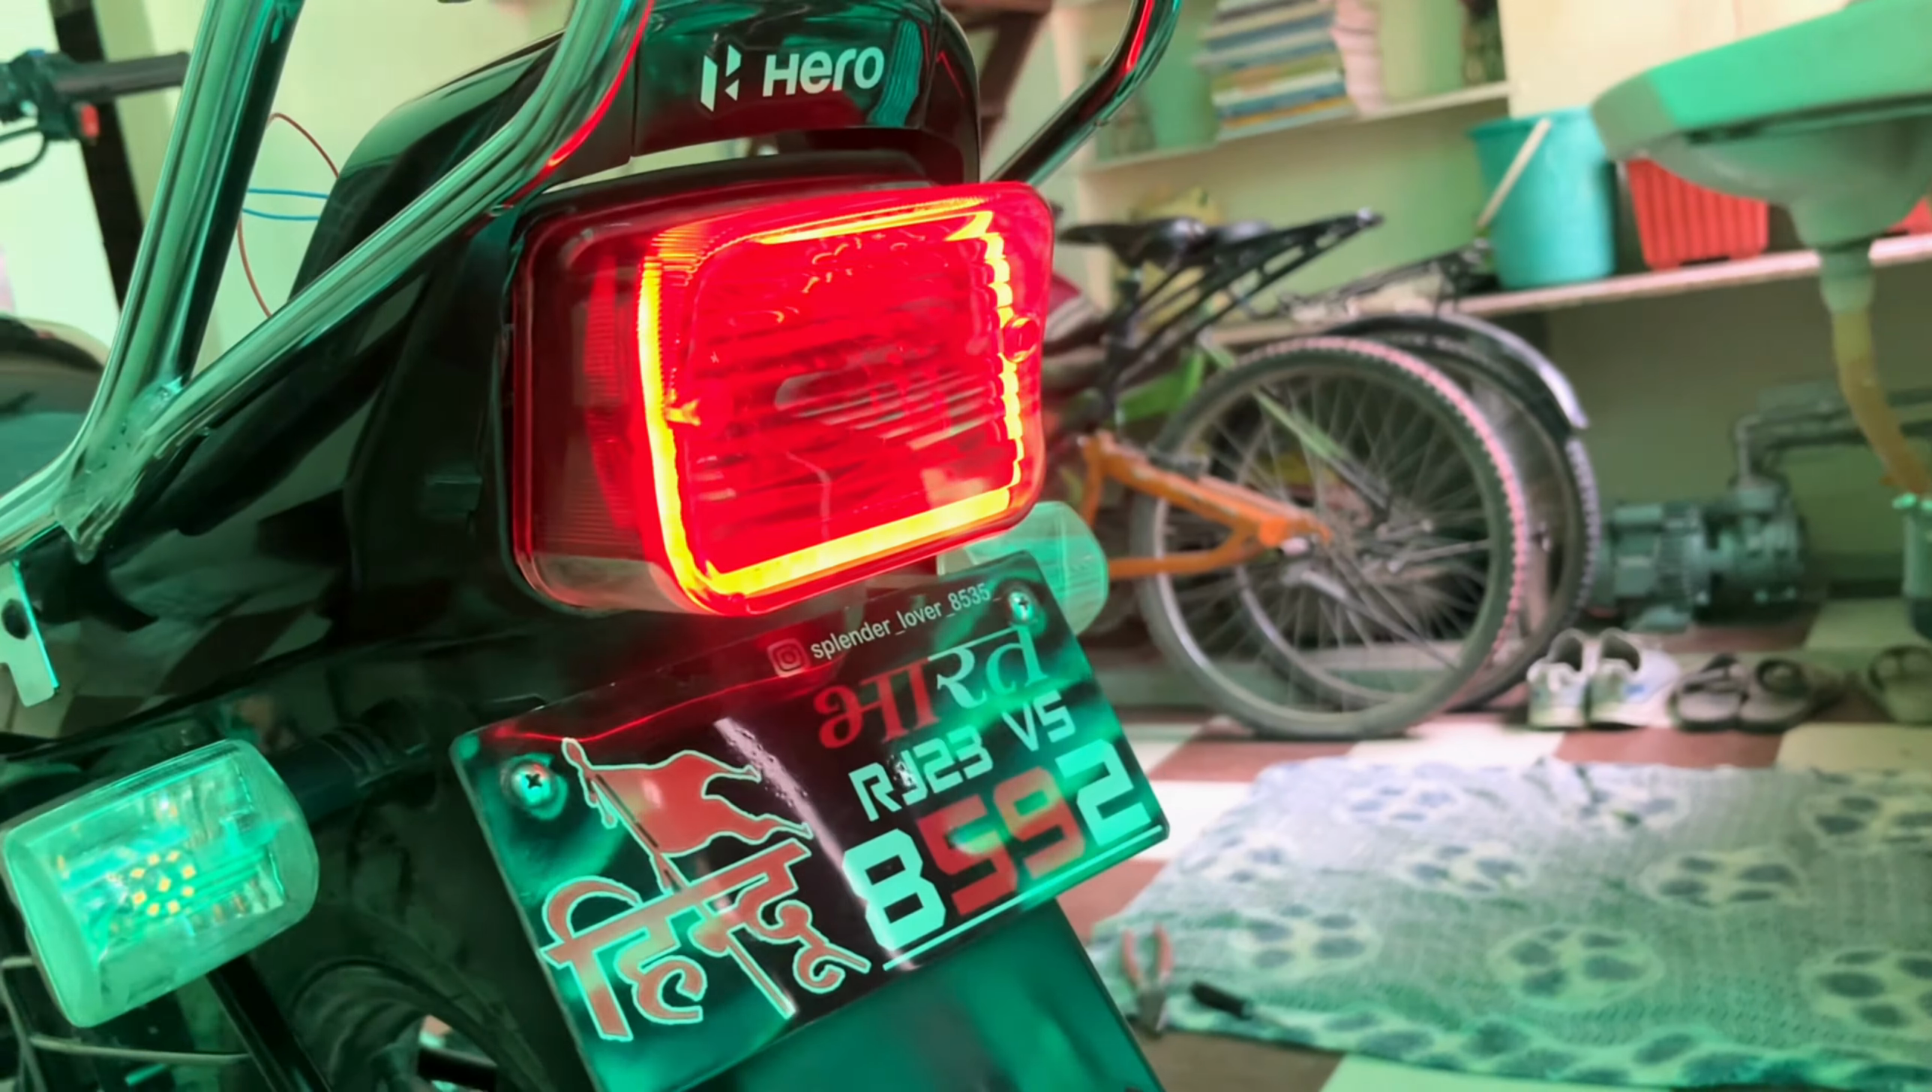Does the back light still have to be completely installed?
No.